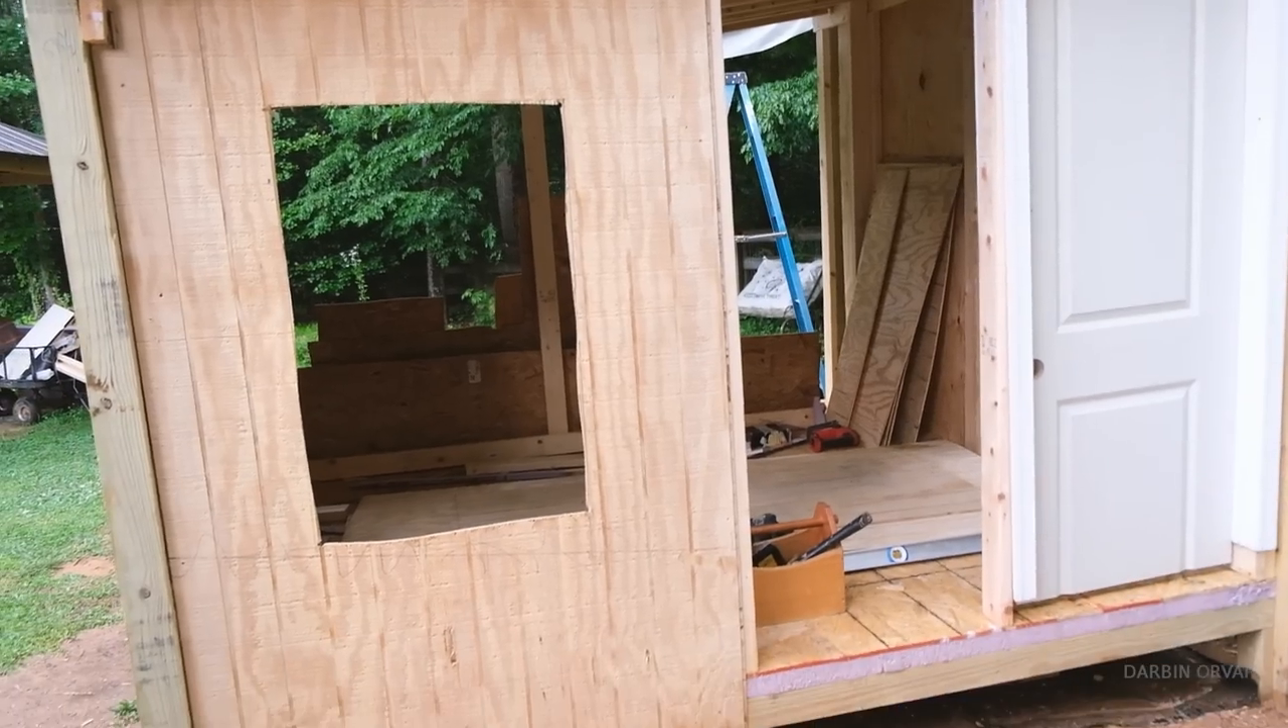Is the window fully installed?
No.